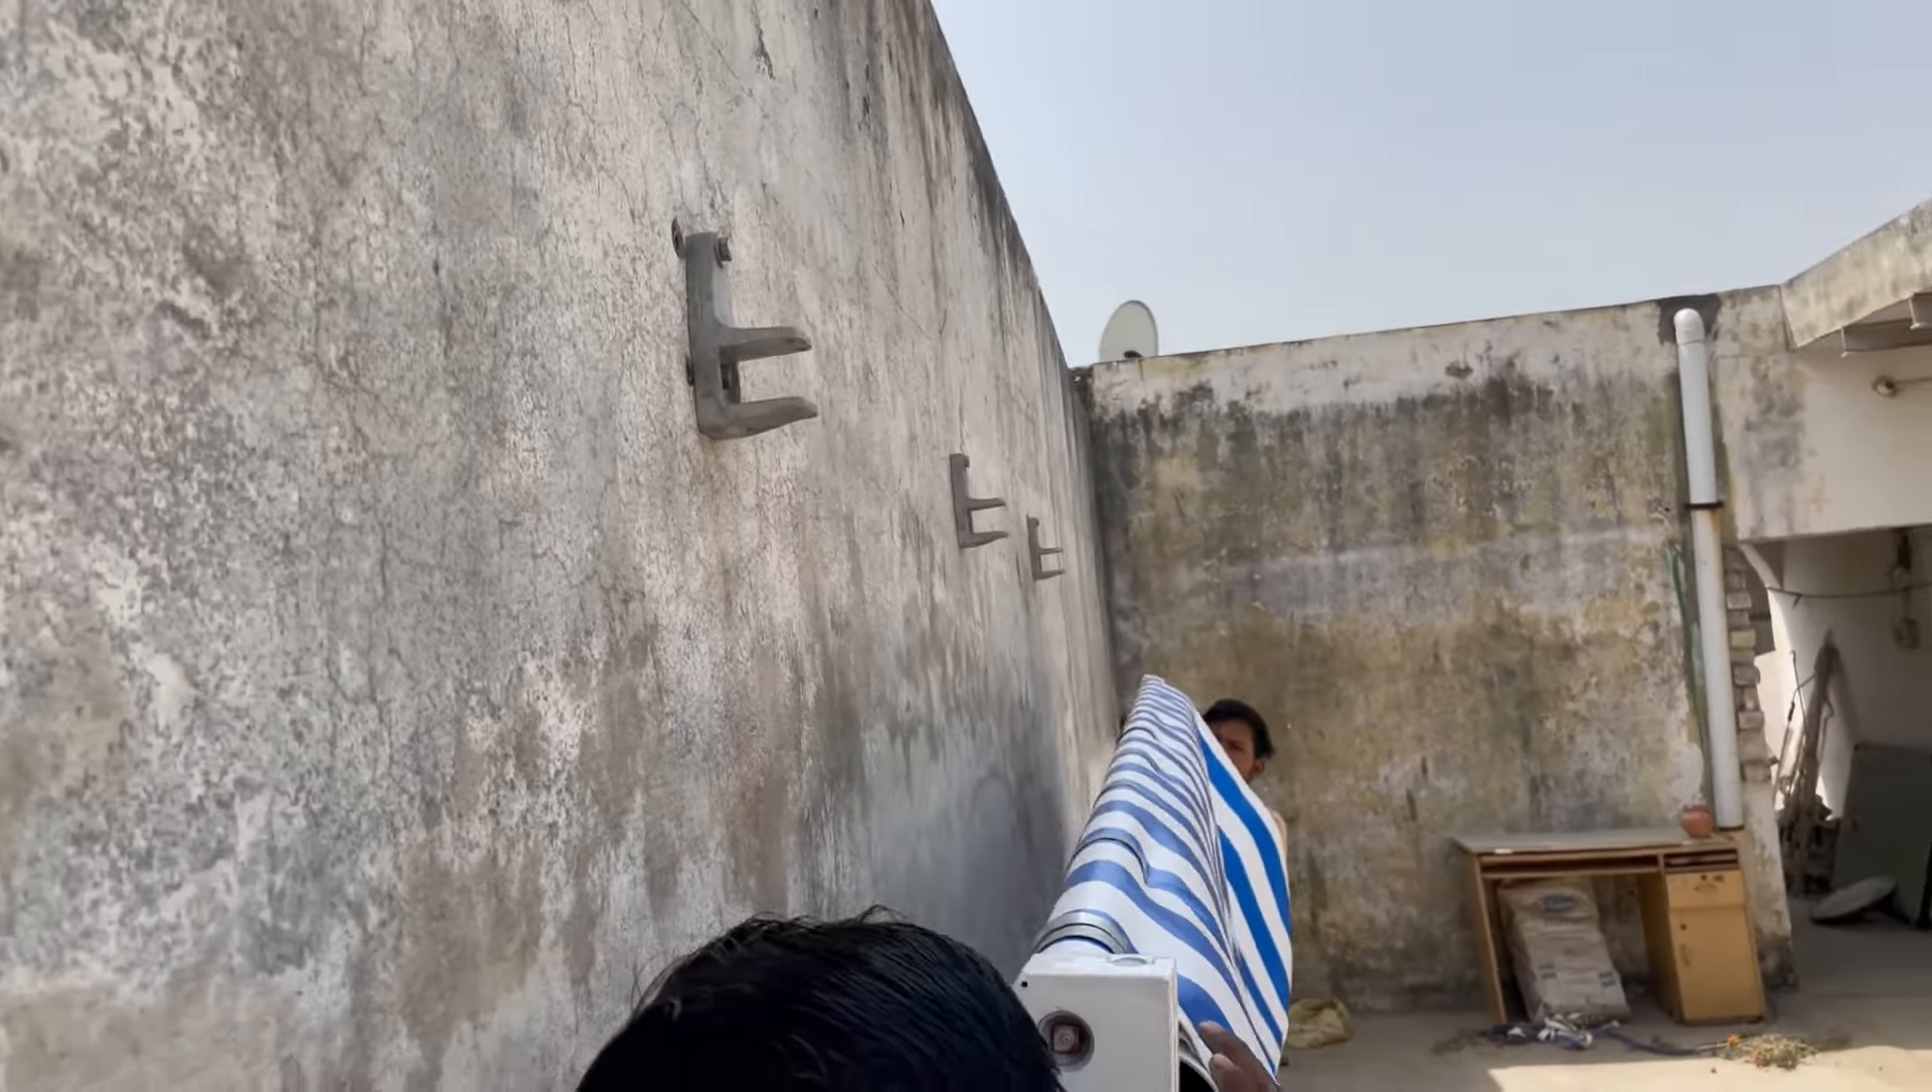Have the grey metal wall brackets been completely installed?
Yes.